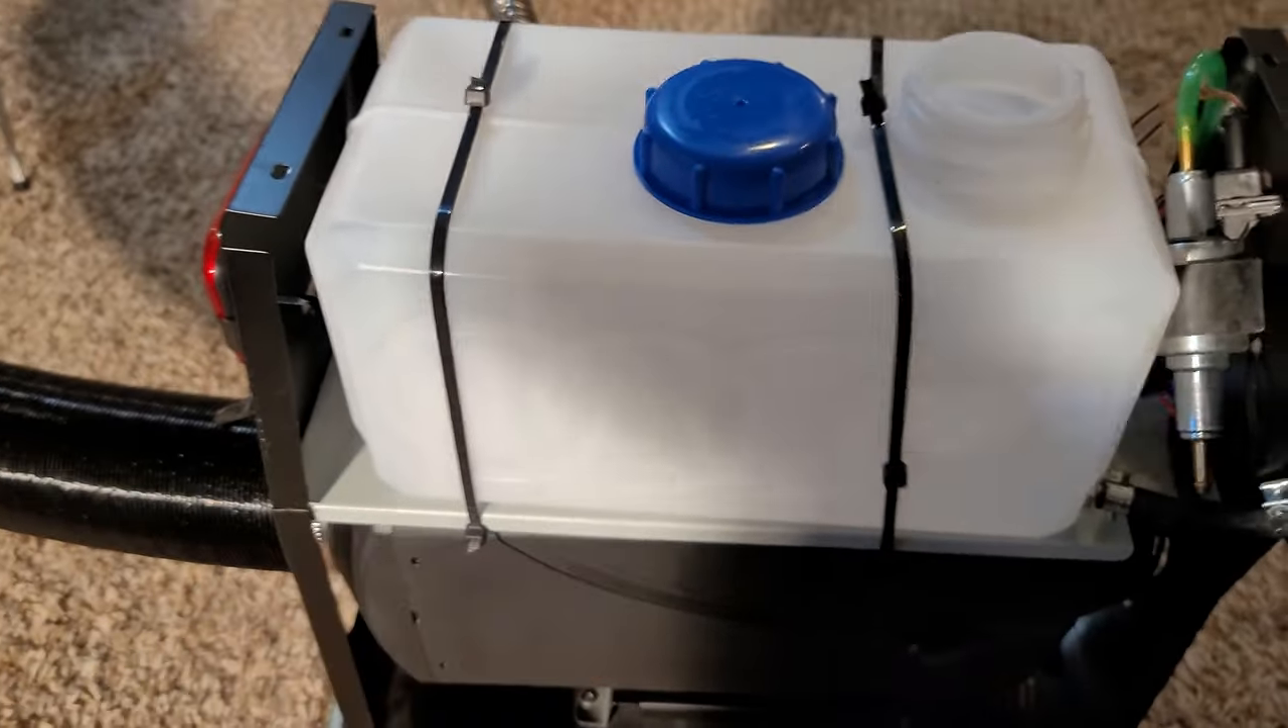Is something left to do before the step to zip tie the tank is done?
No.